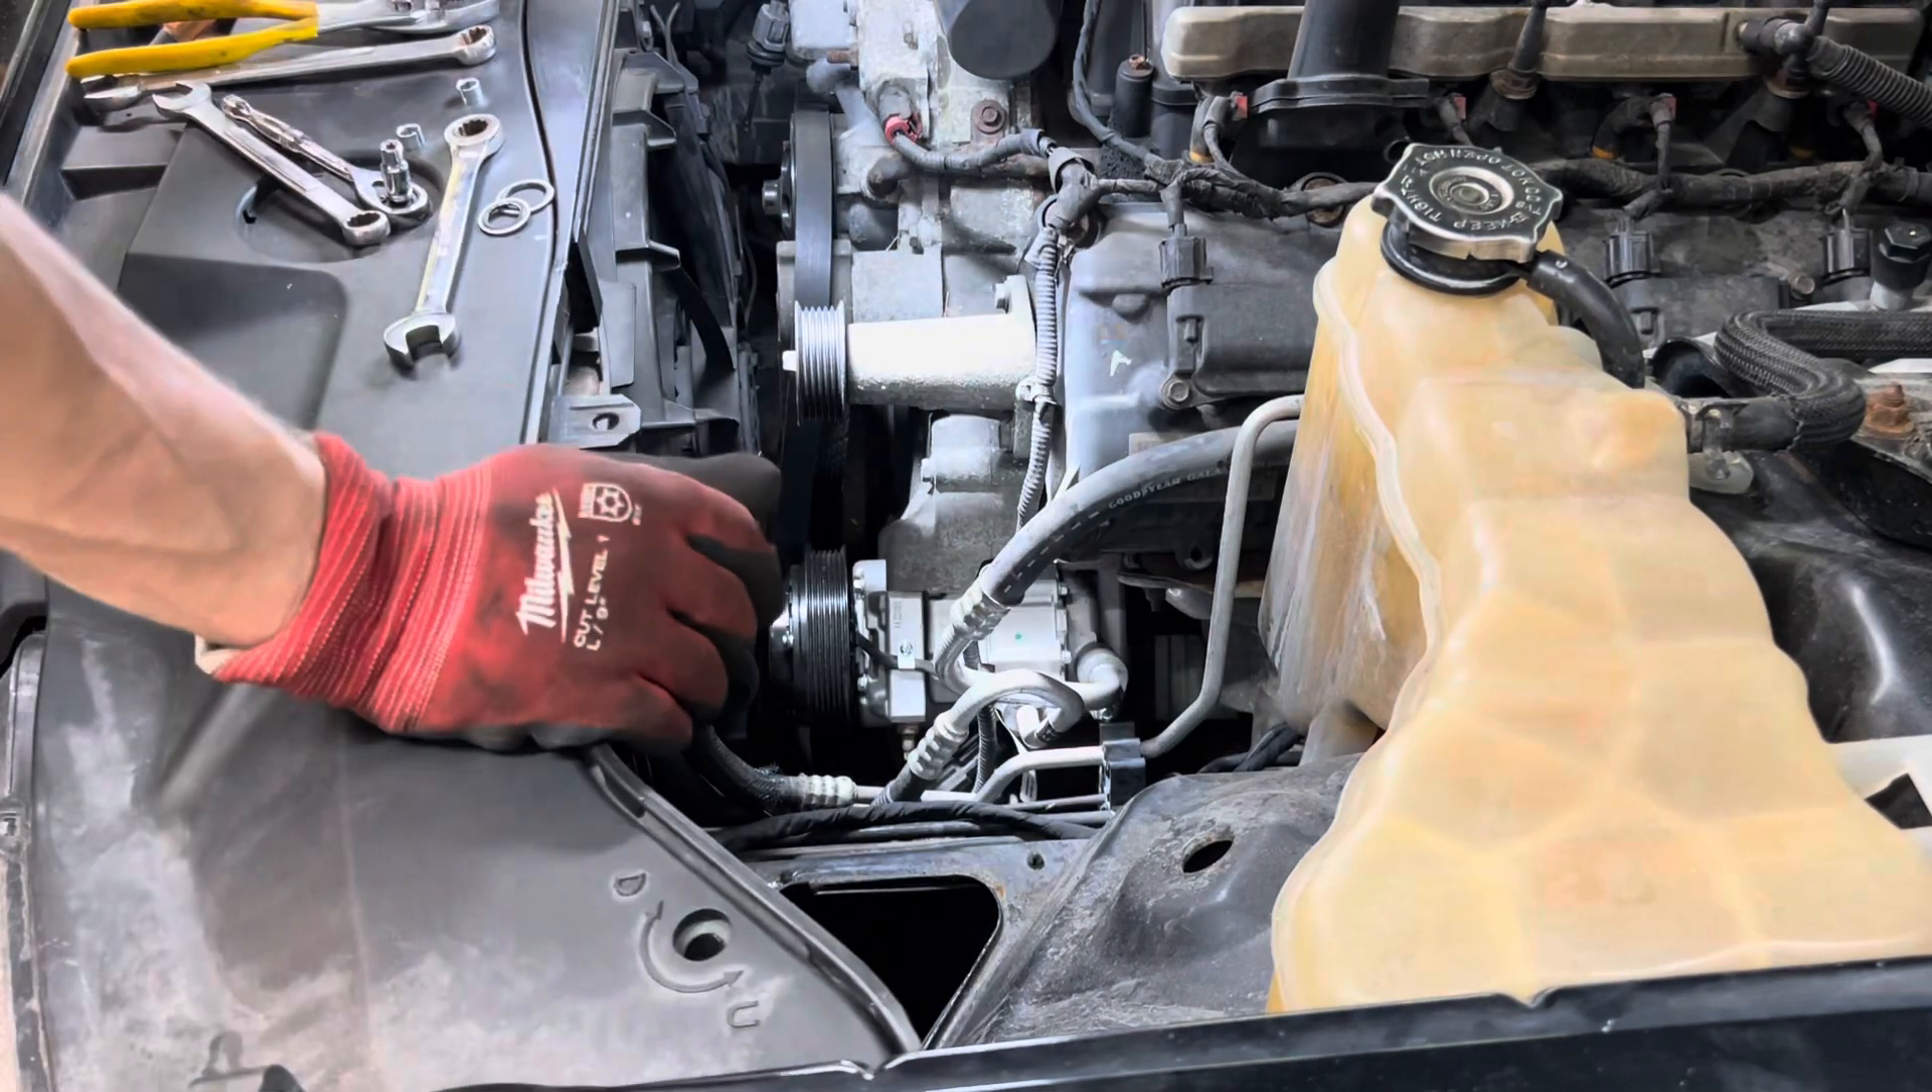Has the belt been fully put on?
No.